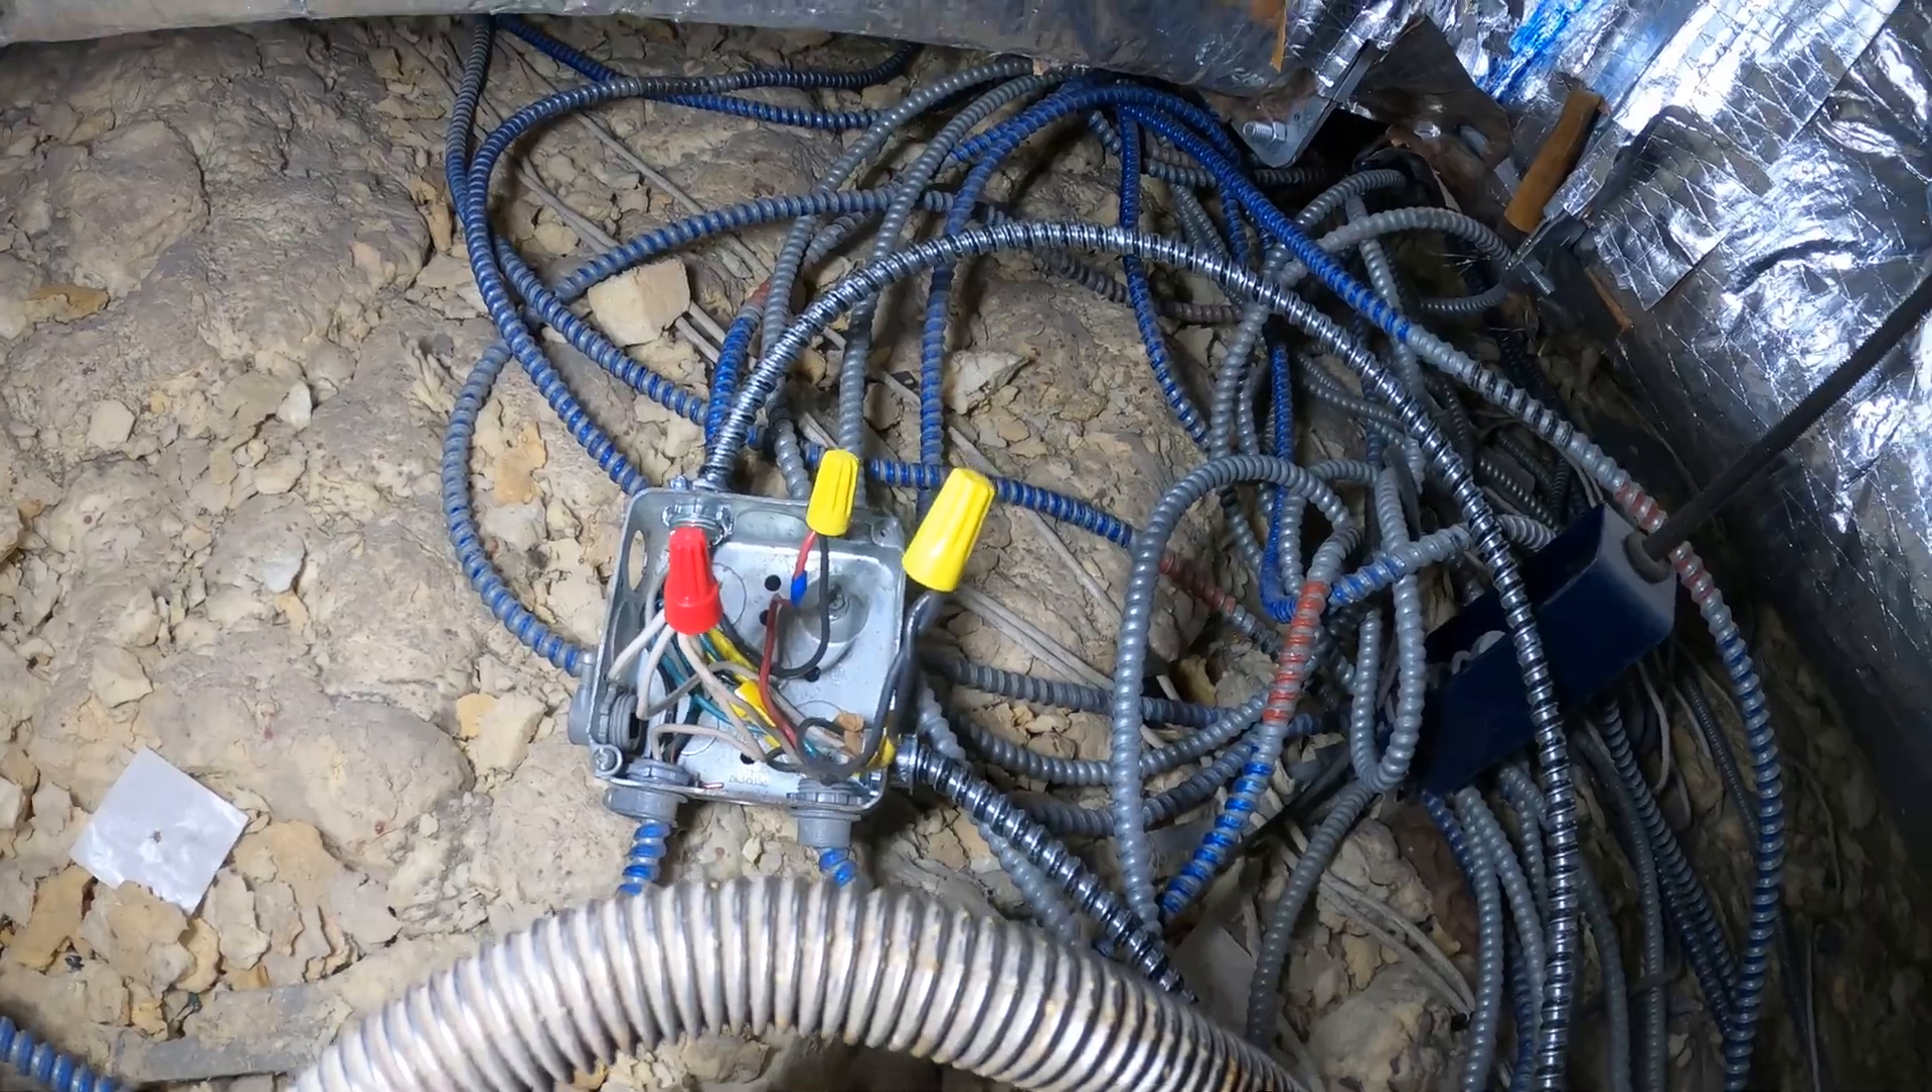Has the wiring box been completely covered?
No.